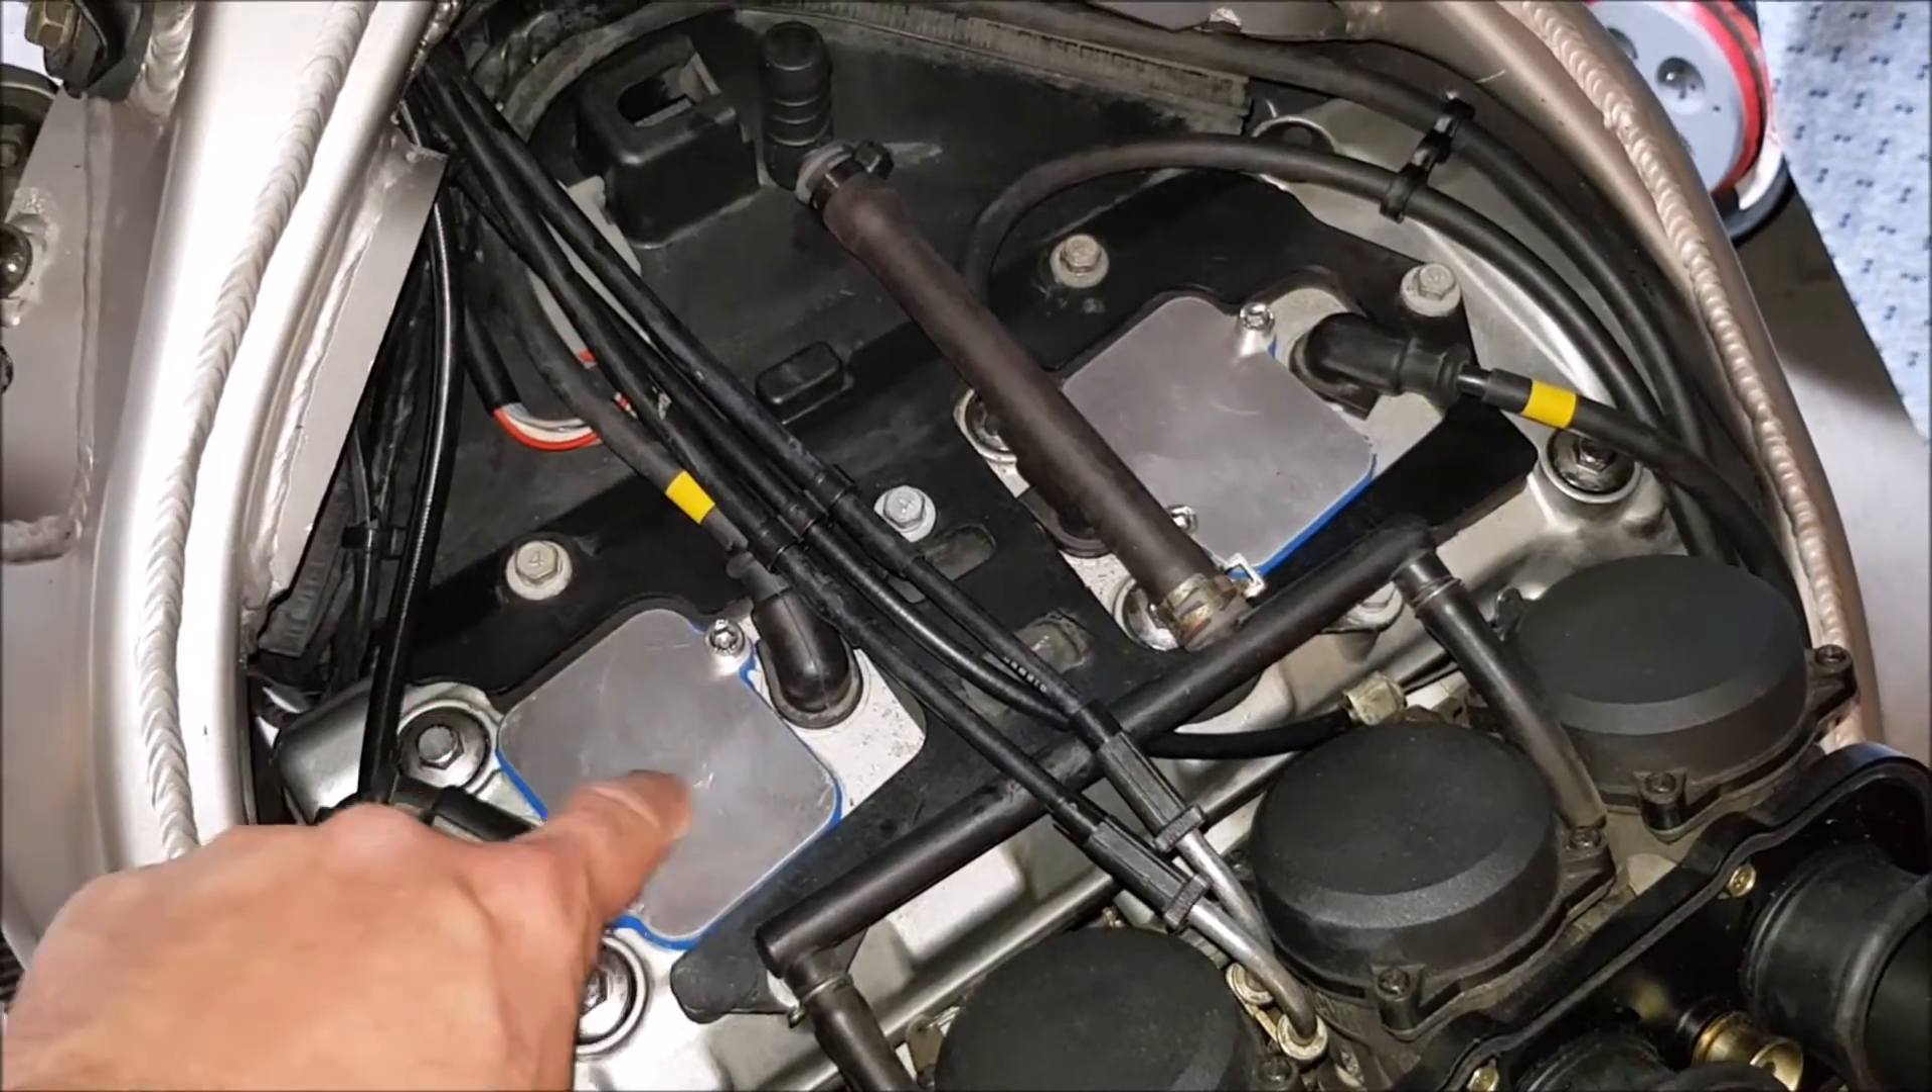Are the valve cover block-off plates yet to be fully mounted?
No.